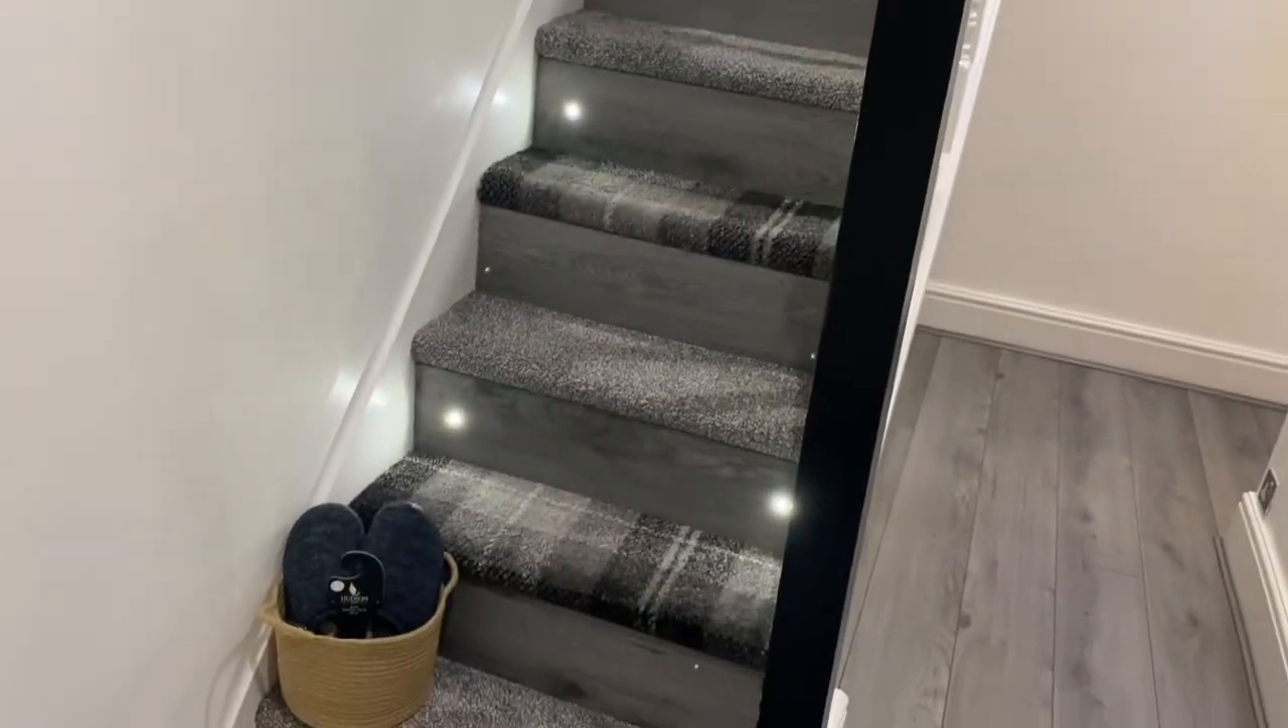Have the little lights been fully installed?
Yes.